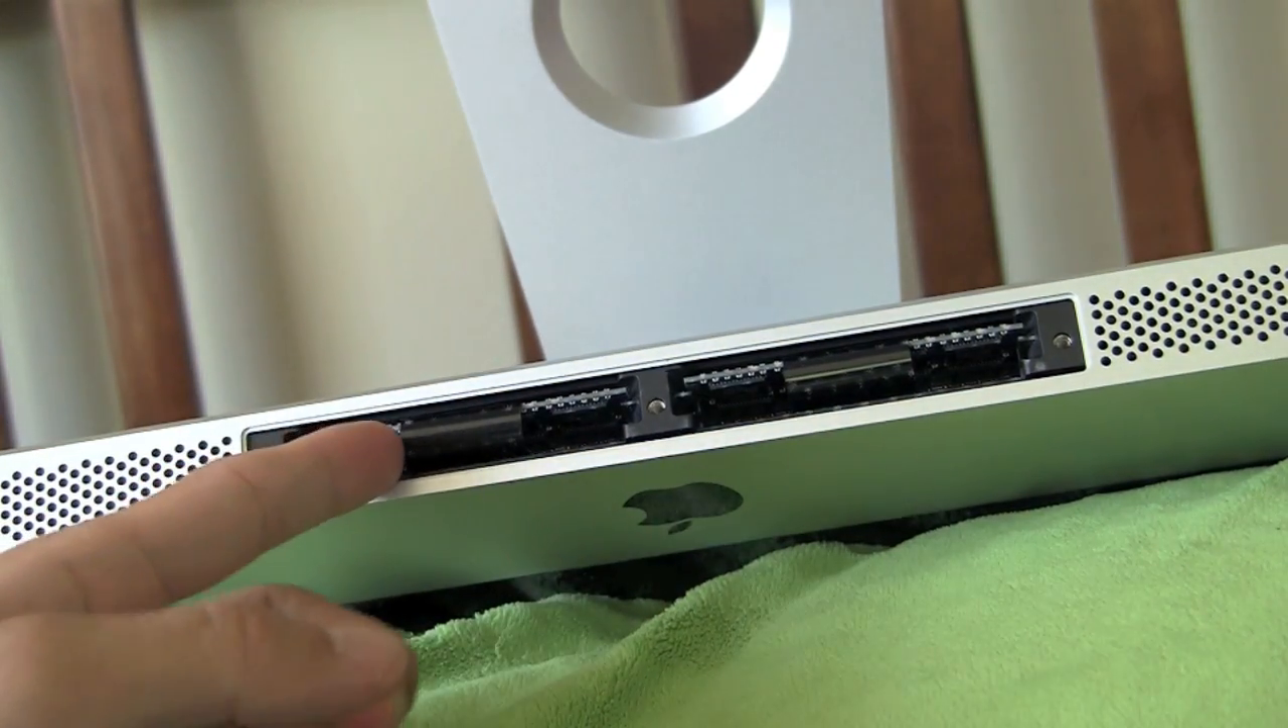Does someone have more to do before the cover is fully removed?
No.